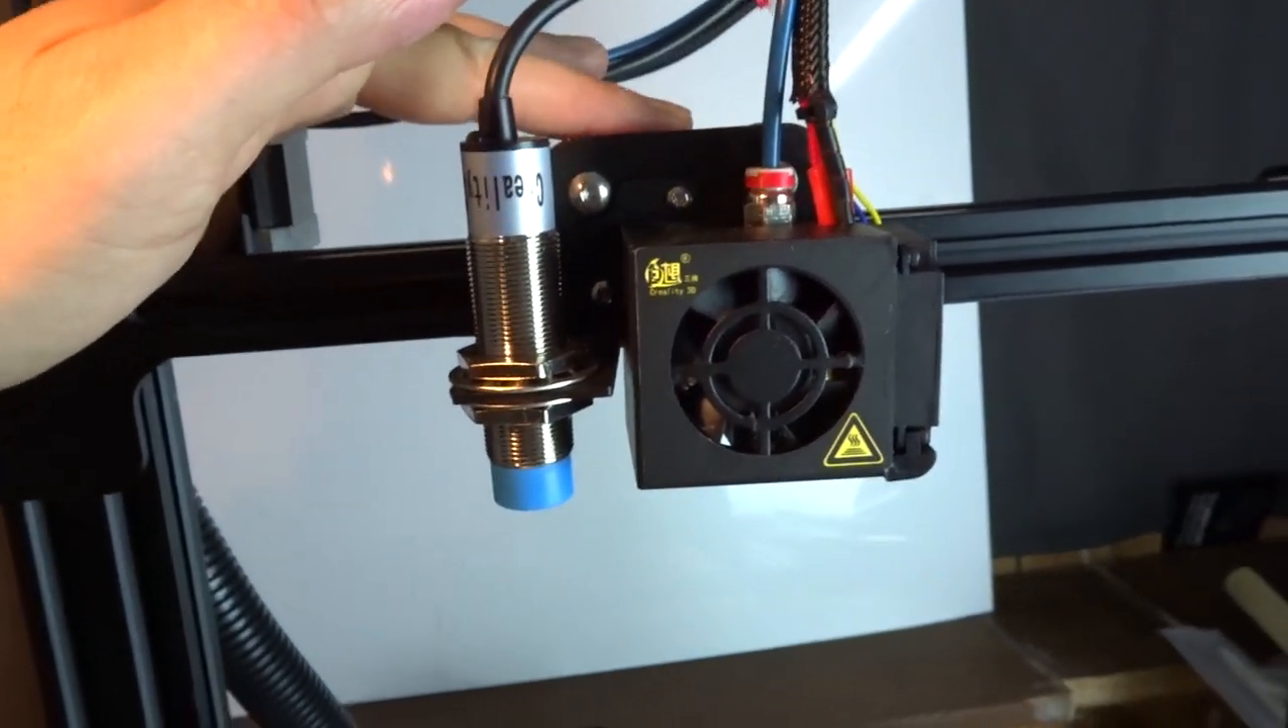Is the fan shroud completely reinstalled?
Yes.